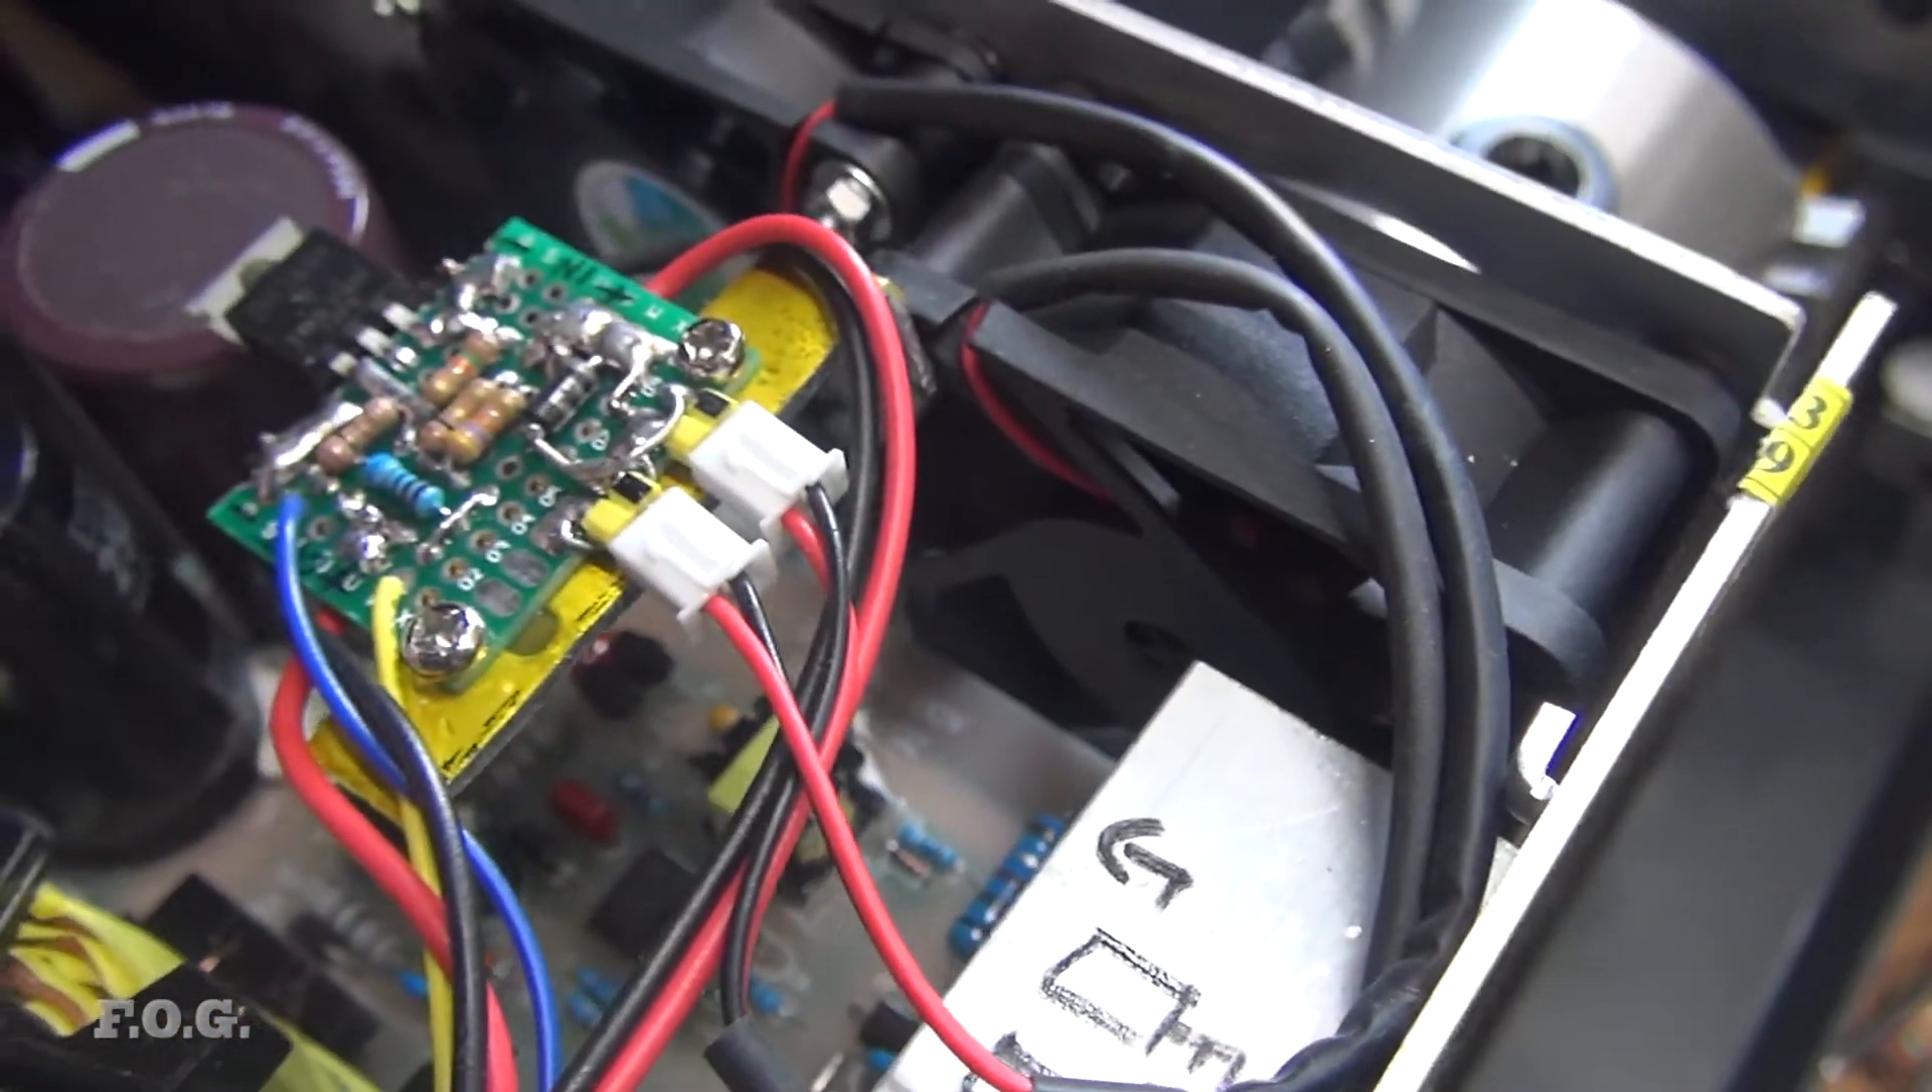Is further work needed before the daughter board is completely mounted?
No.